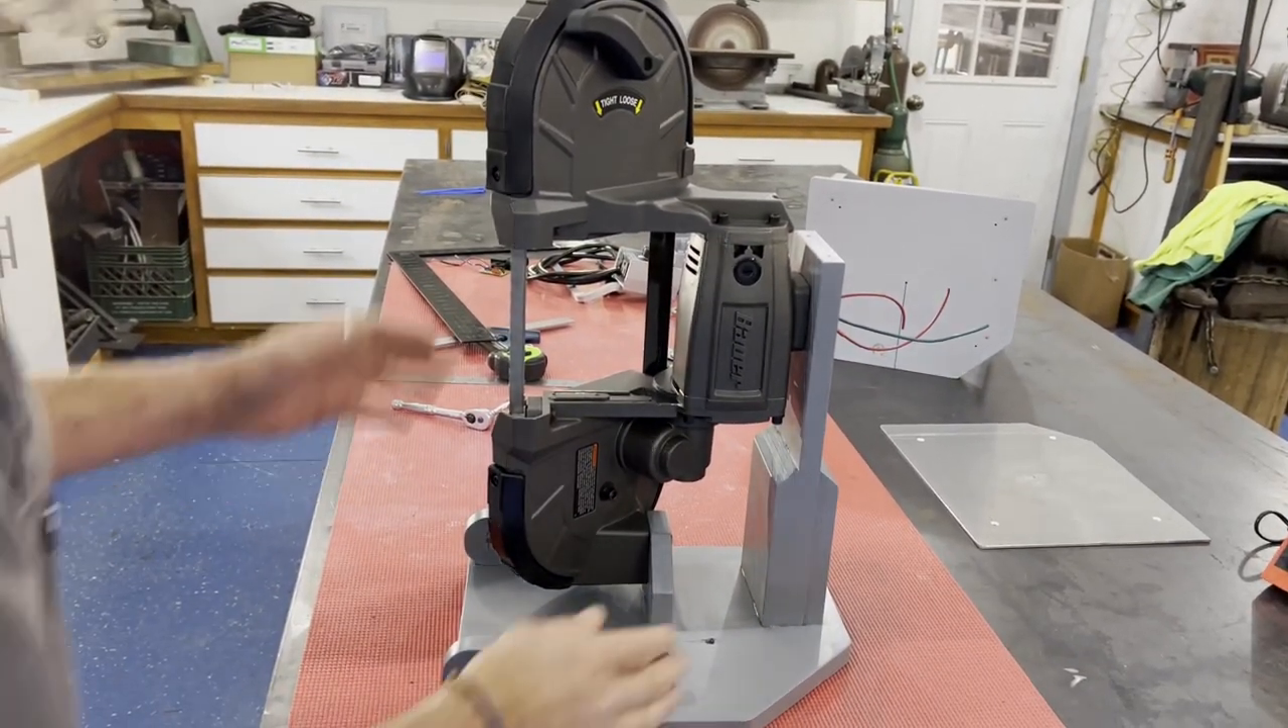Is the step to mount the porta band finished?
Yes.